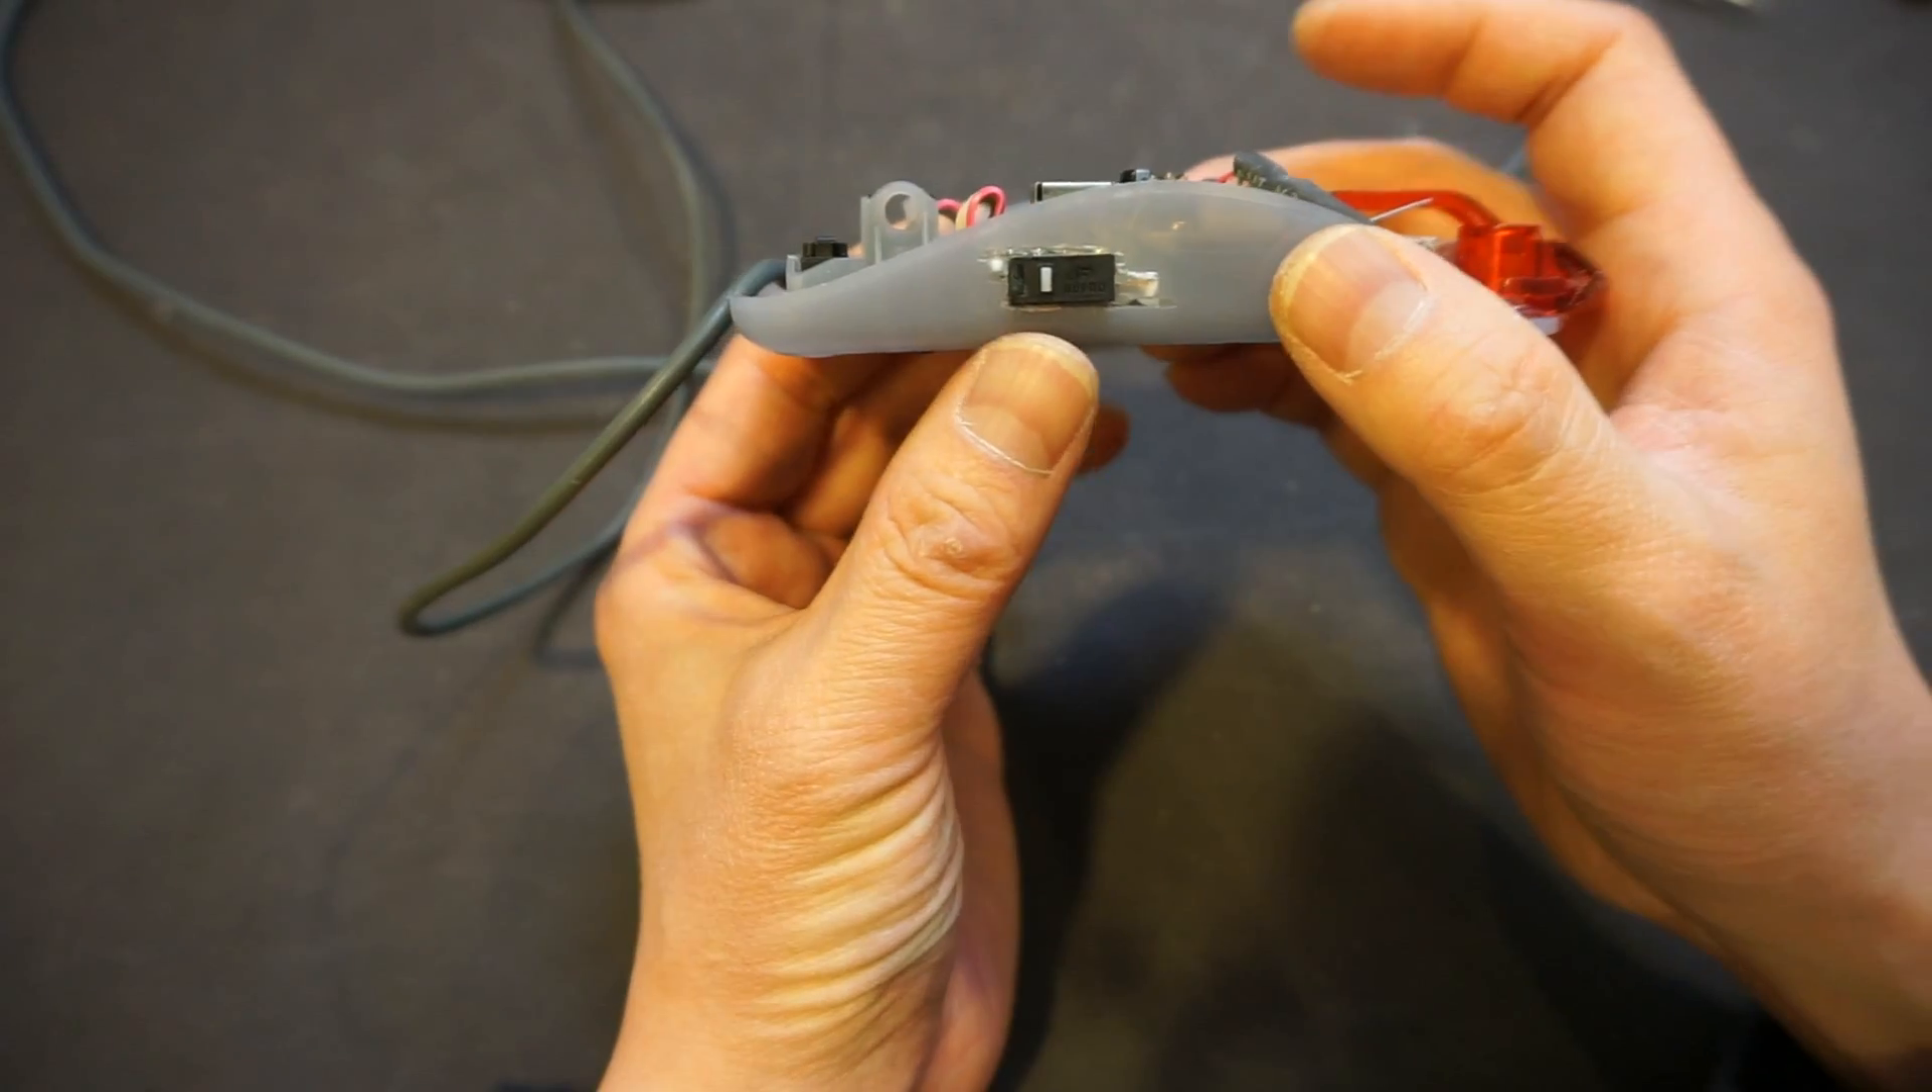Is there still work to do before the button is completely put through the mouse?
No.